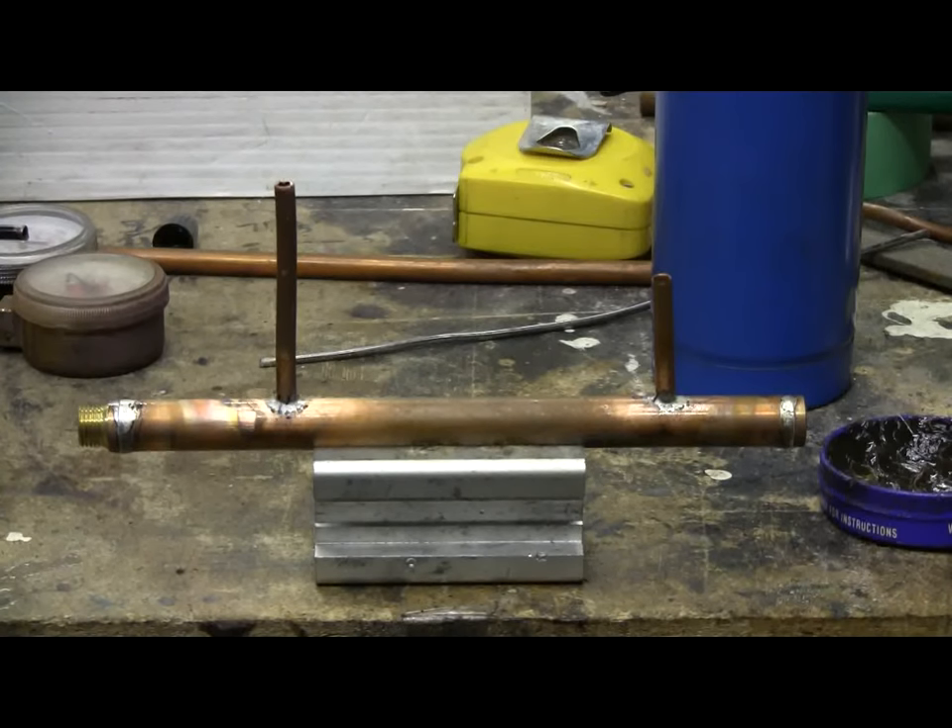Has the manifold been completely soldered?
Yes.